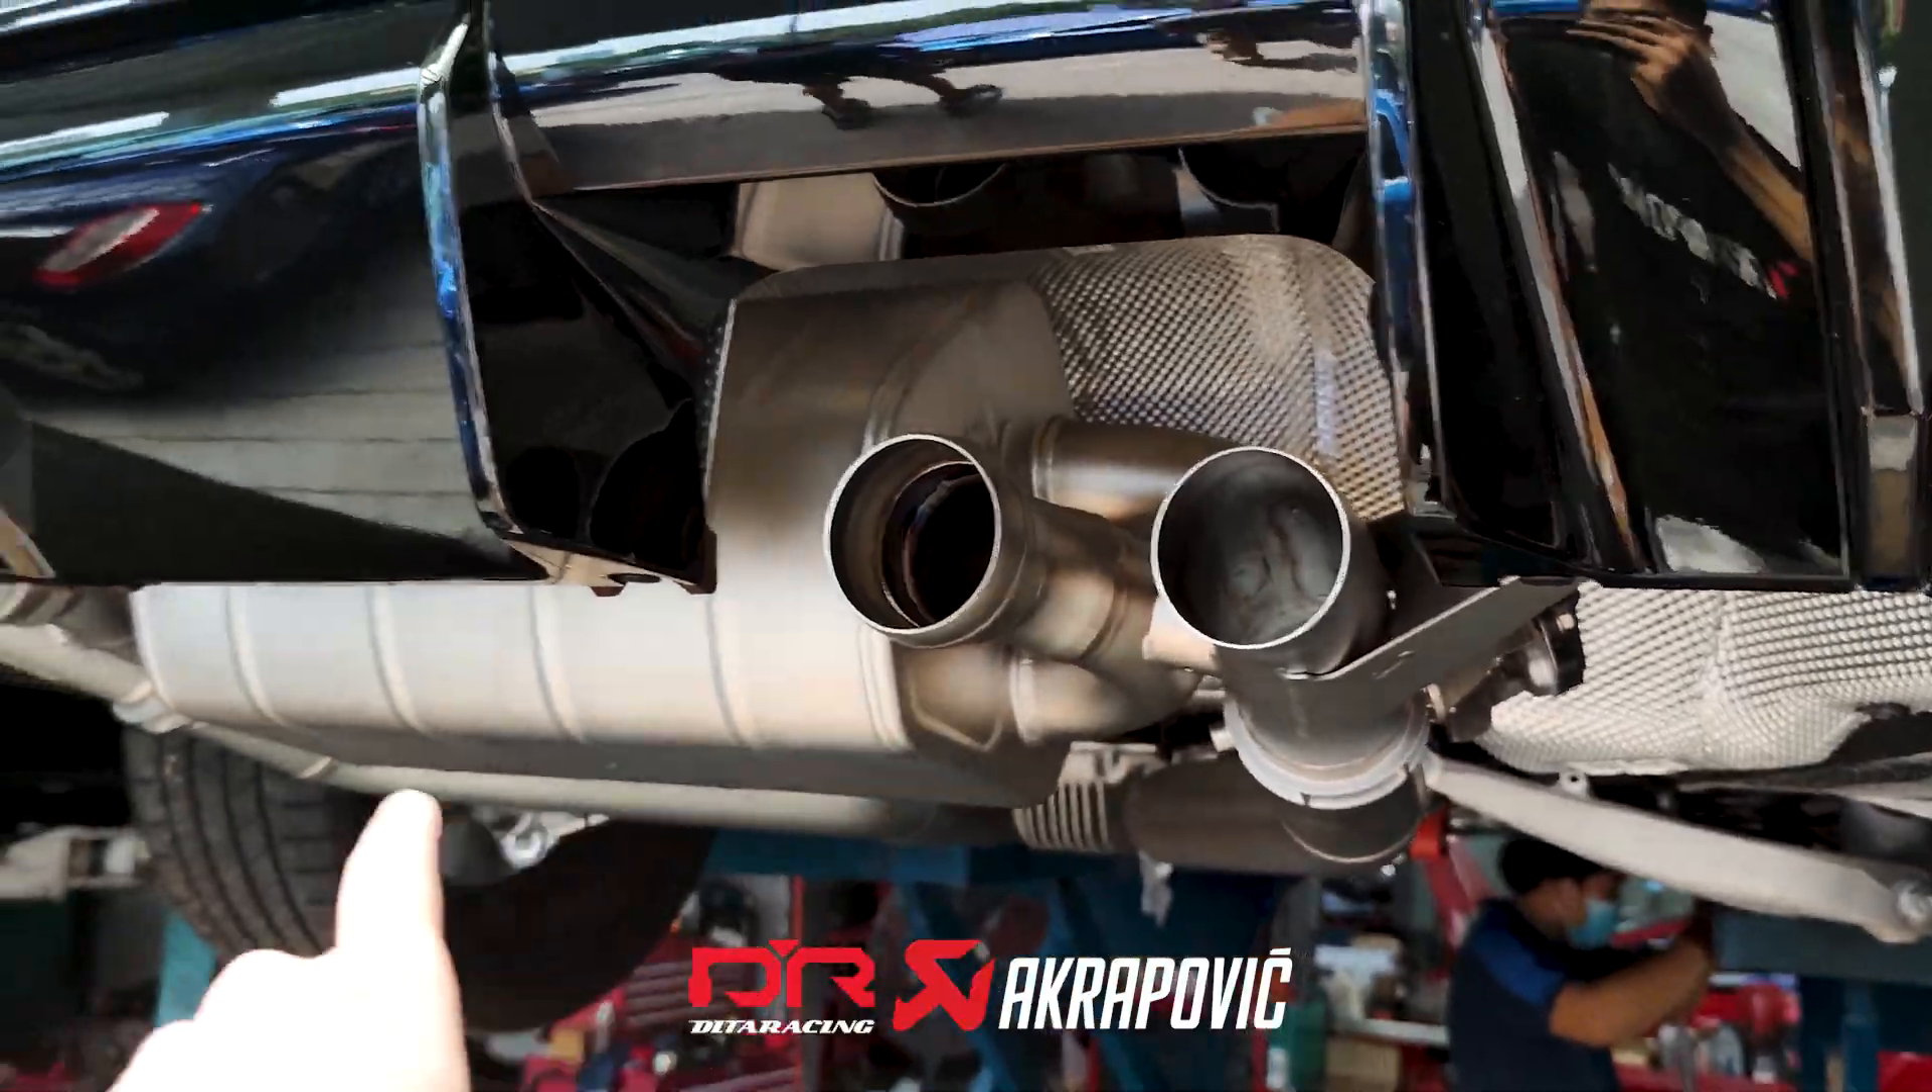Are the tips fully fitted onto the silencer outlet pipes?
No.